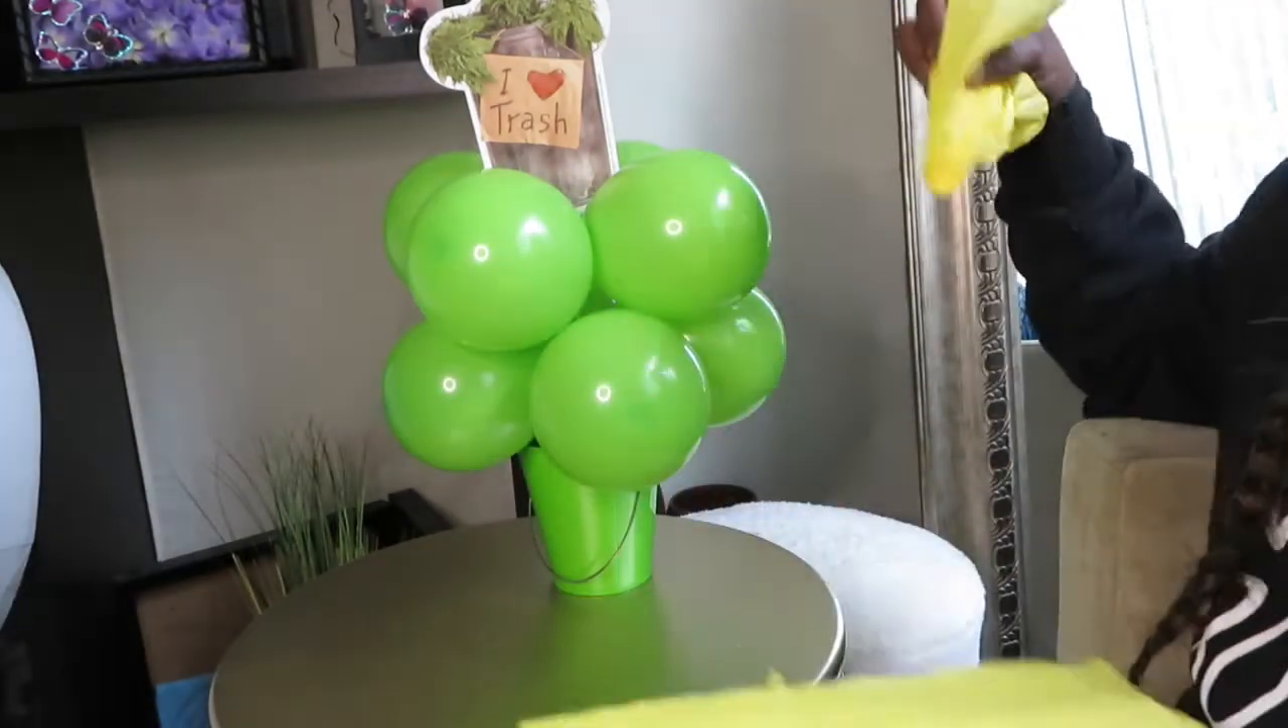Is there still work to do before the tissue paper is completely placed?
Yes.